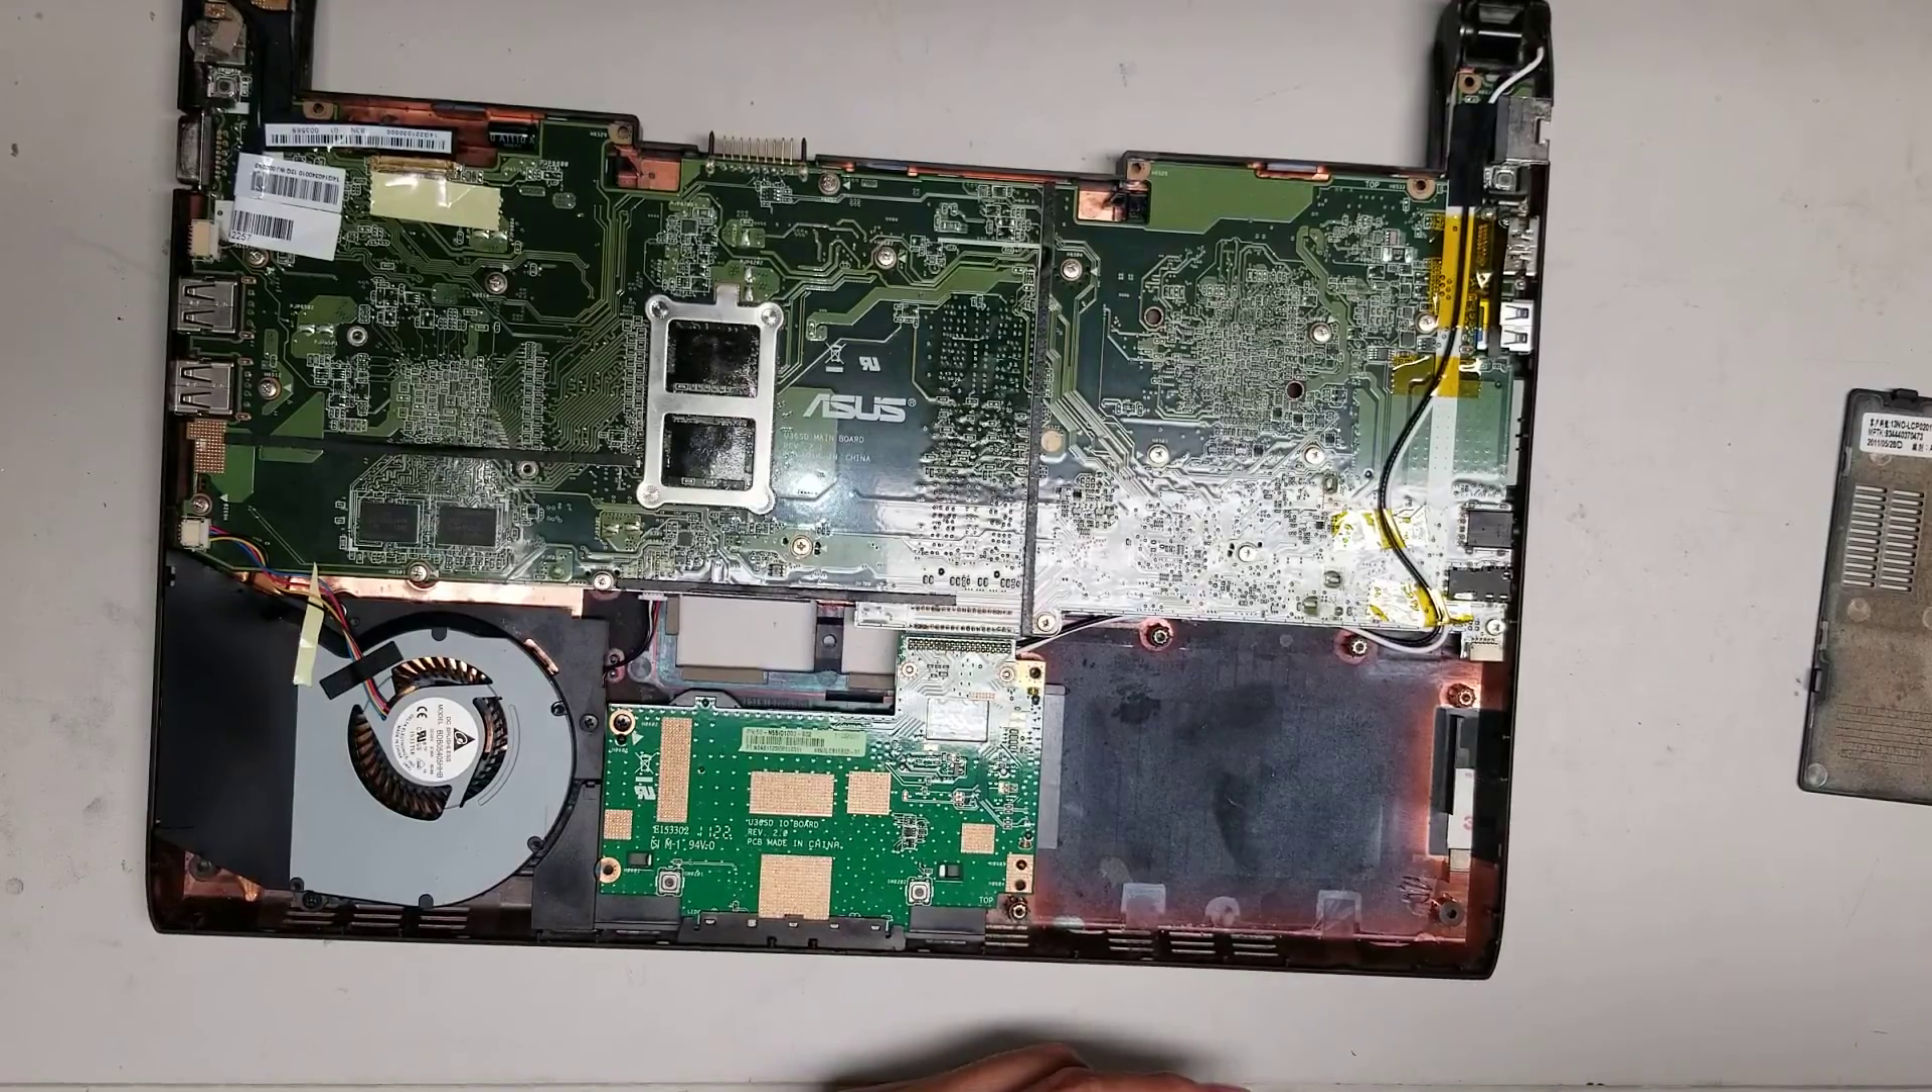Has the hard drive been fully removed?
Yes.